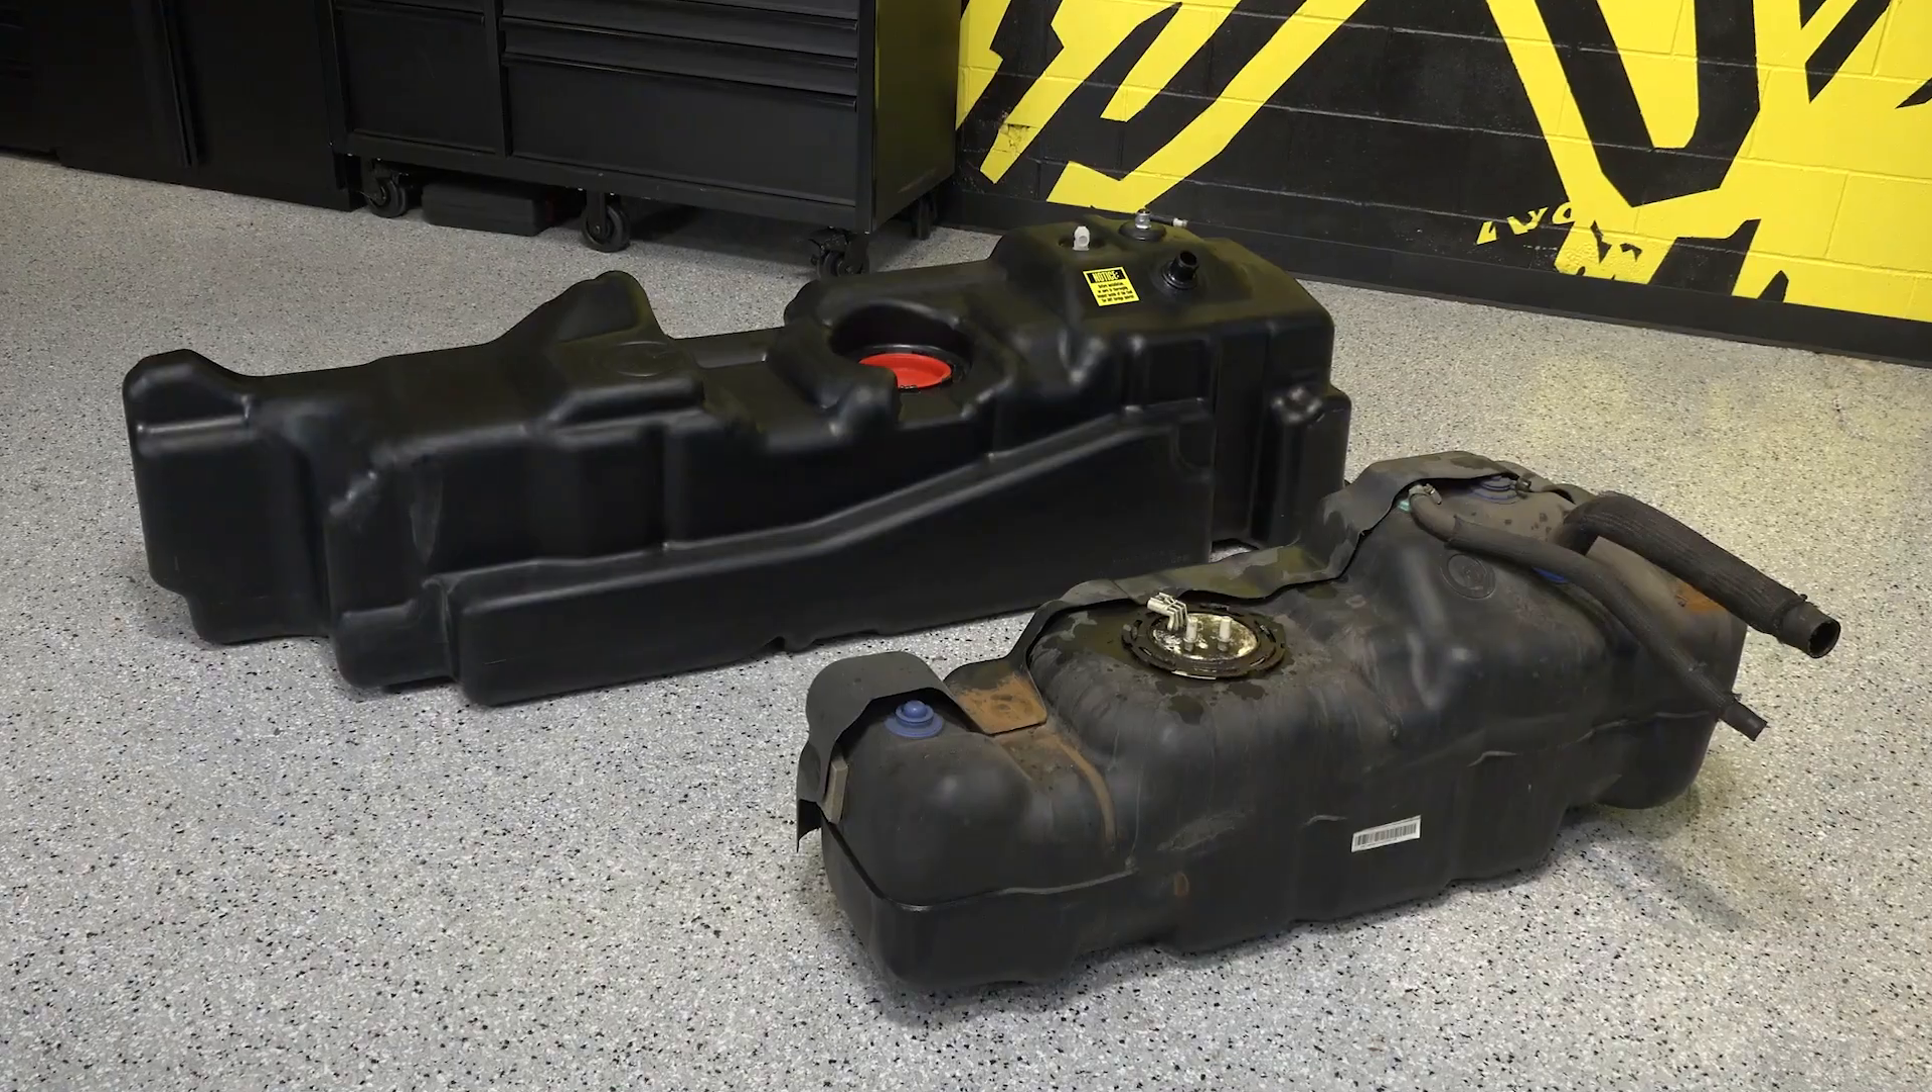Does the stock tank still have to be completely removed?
No.